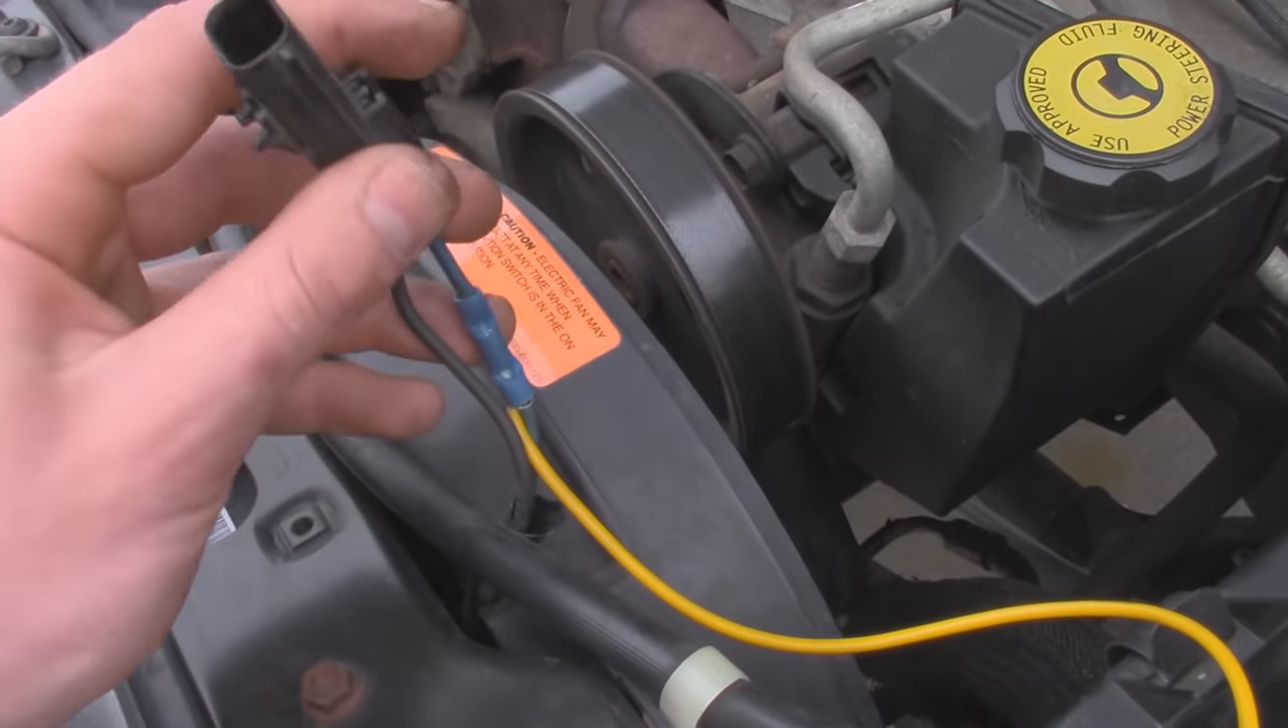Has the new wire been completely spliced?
Yes.